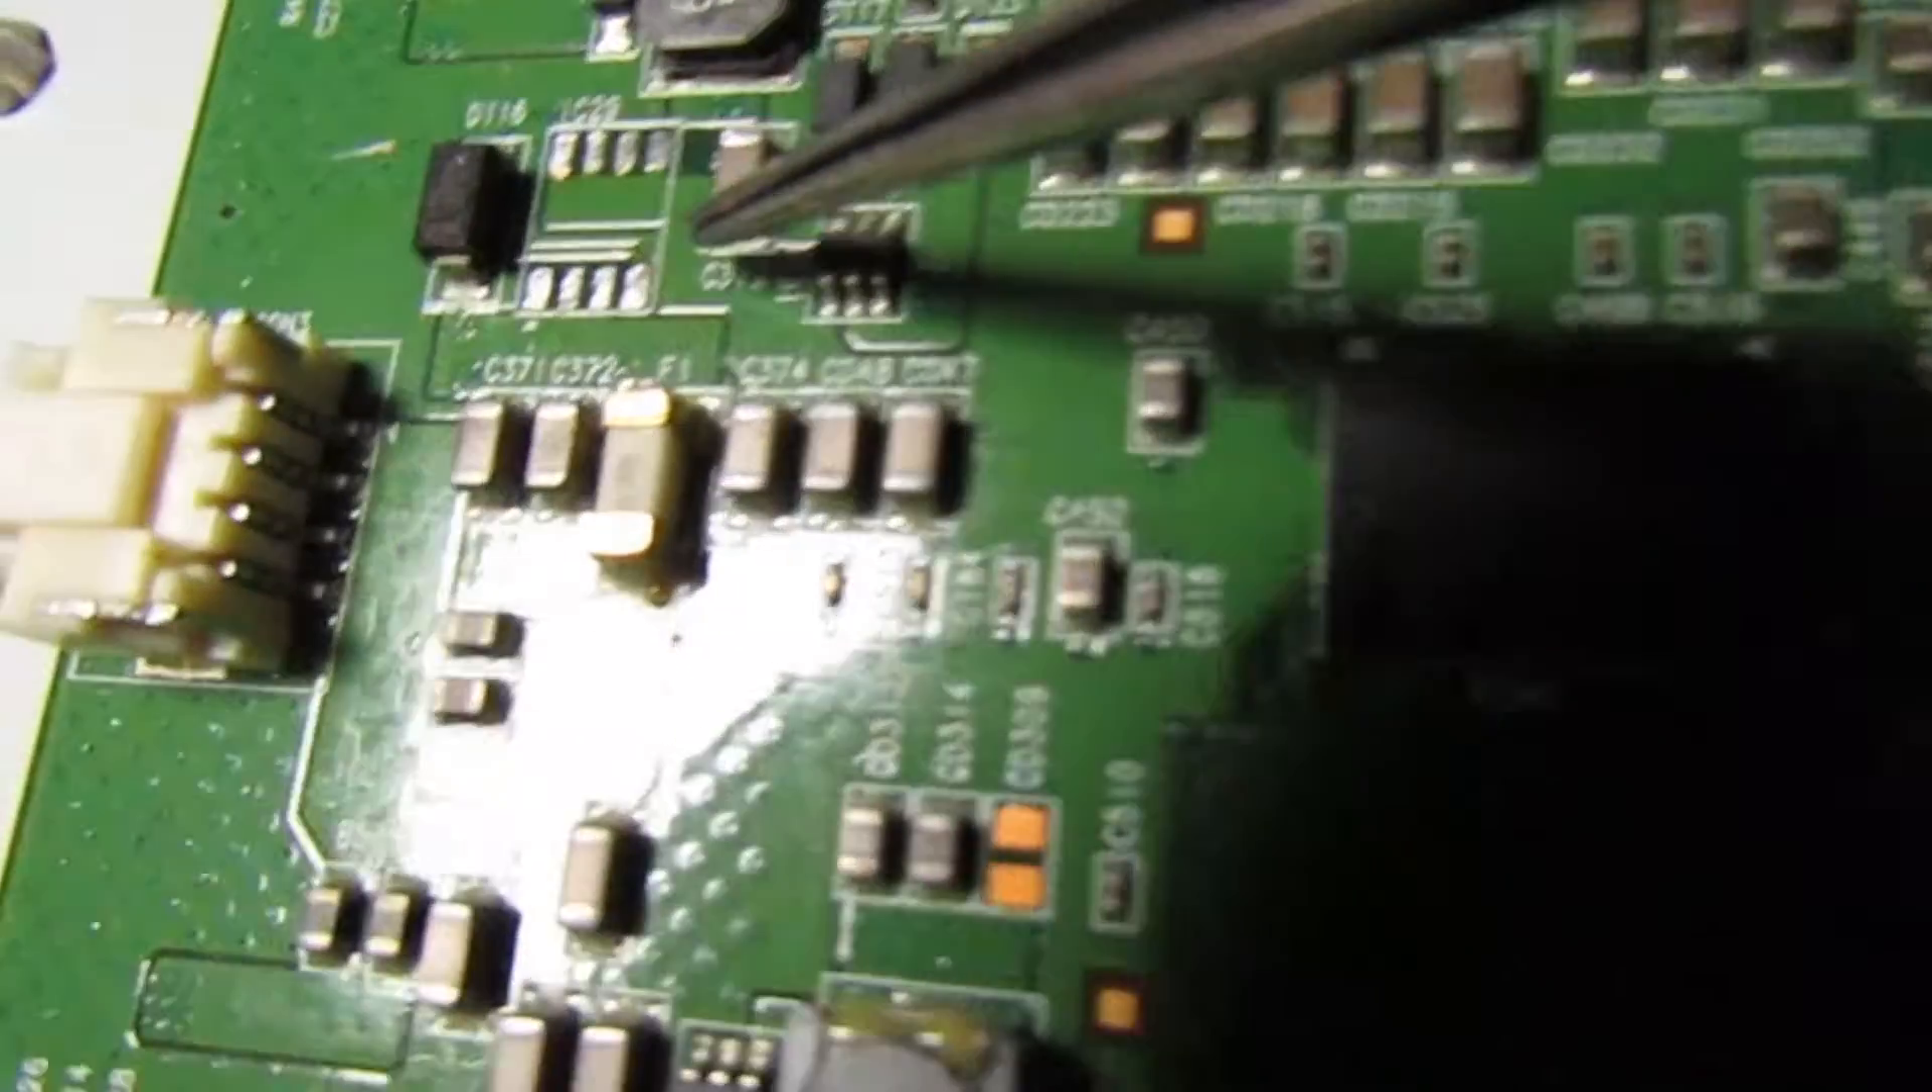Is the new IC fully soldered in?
No.